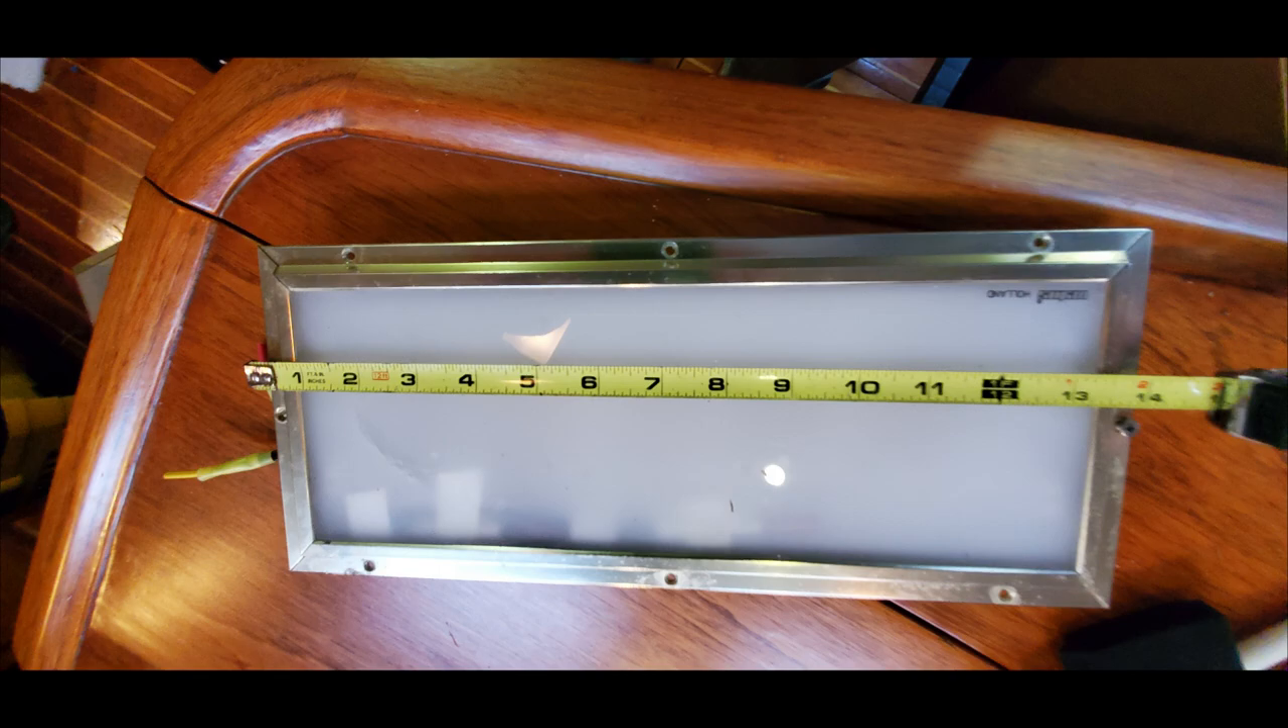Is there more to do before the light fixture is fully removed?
No.